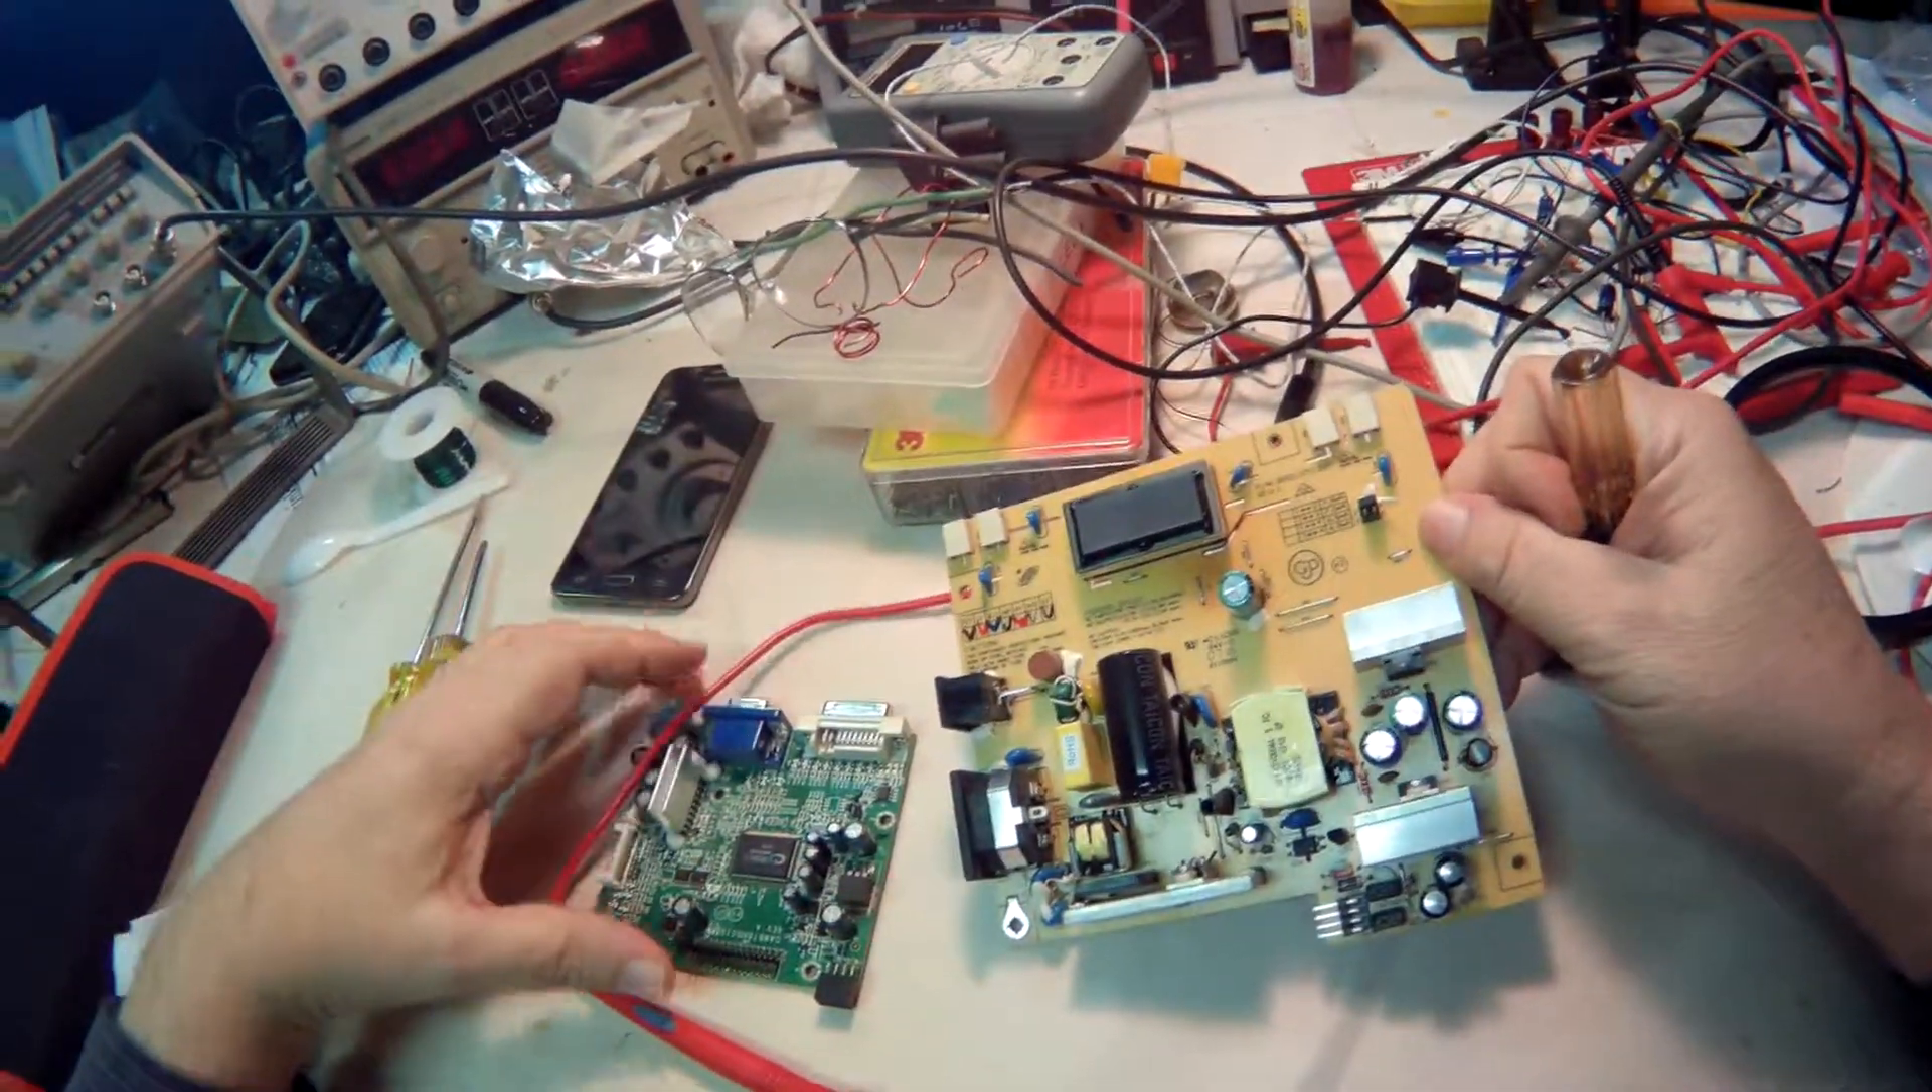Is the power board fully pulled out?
Yes.